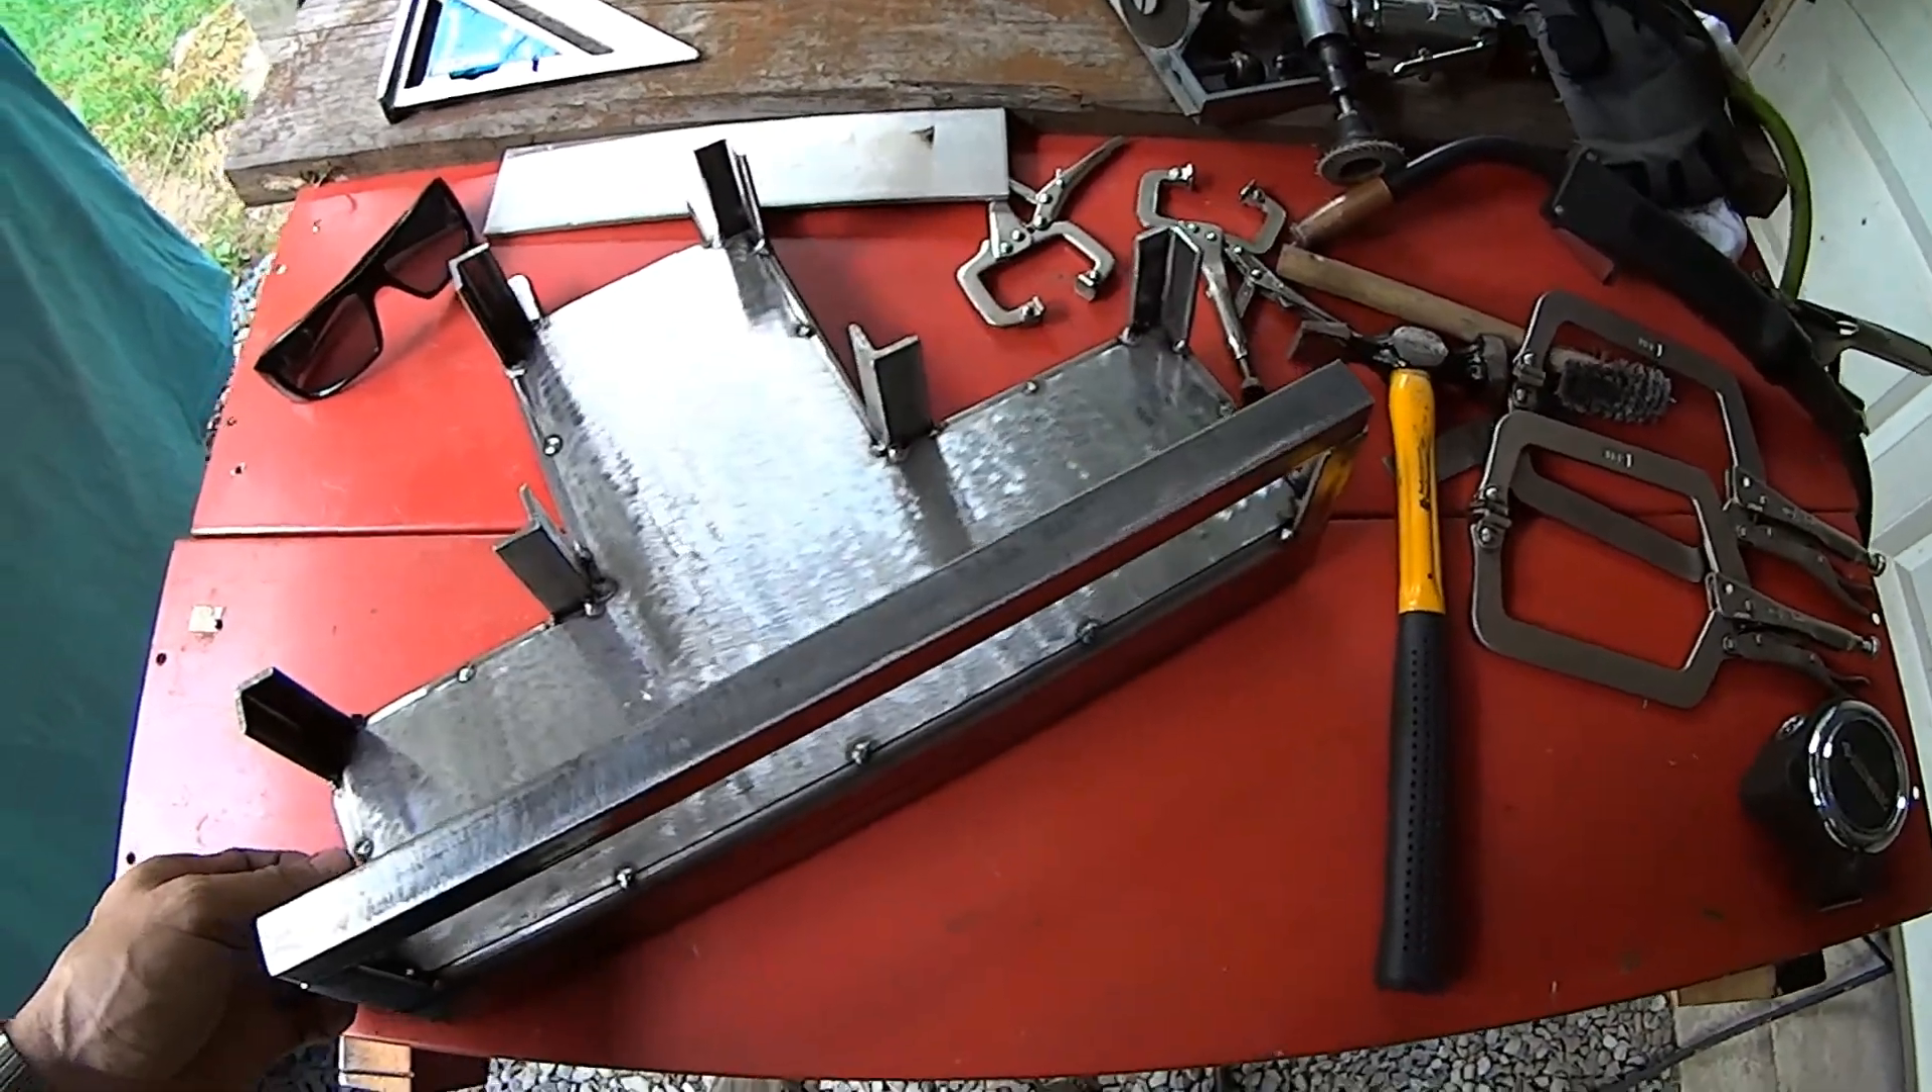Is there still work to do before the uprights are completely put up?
No.